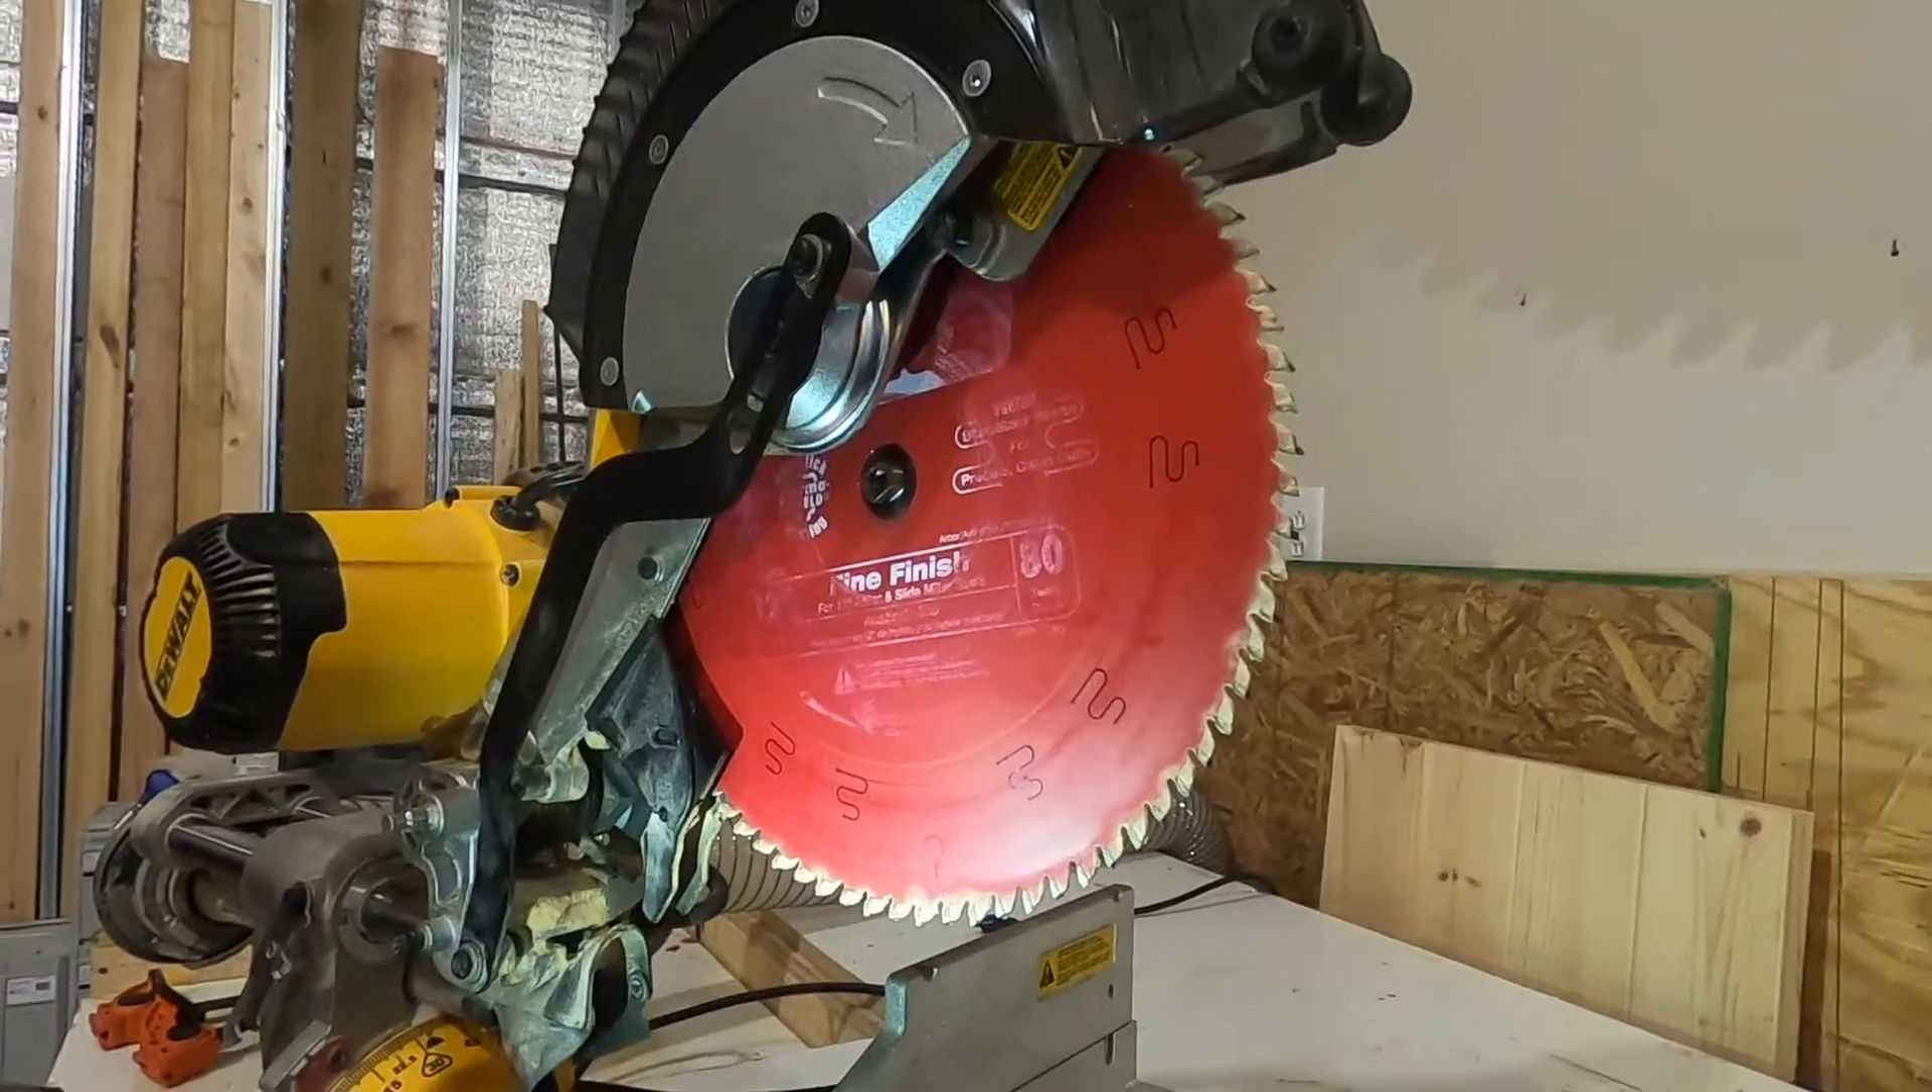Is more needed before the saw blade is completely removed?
Yes.